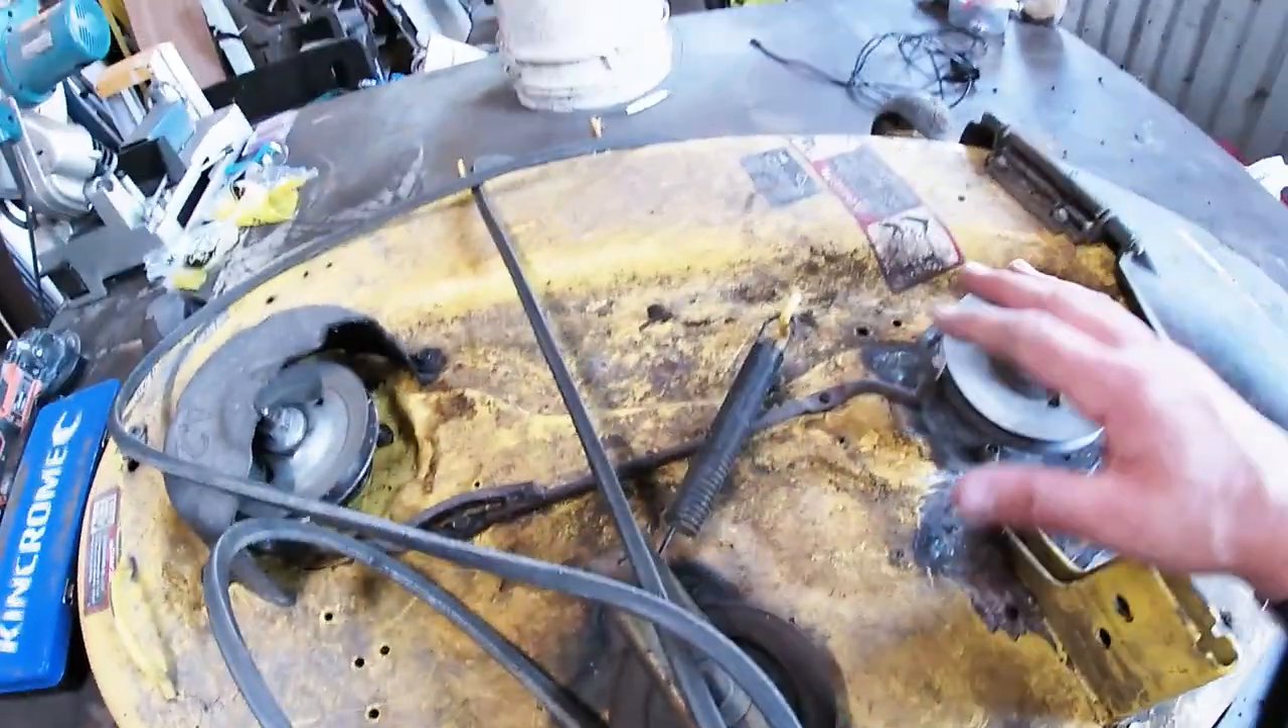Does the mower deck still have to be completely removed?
No.